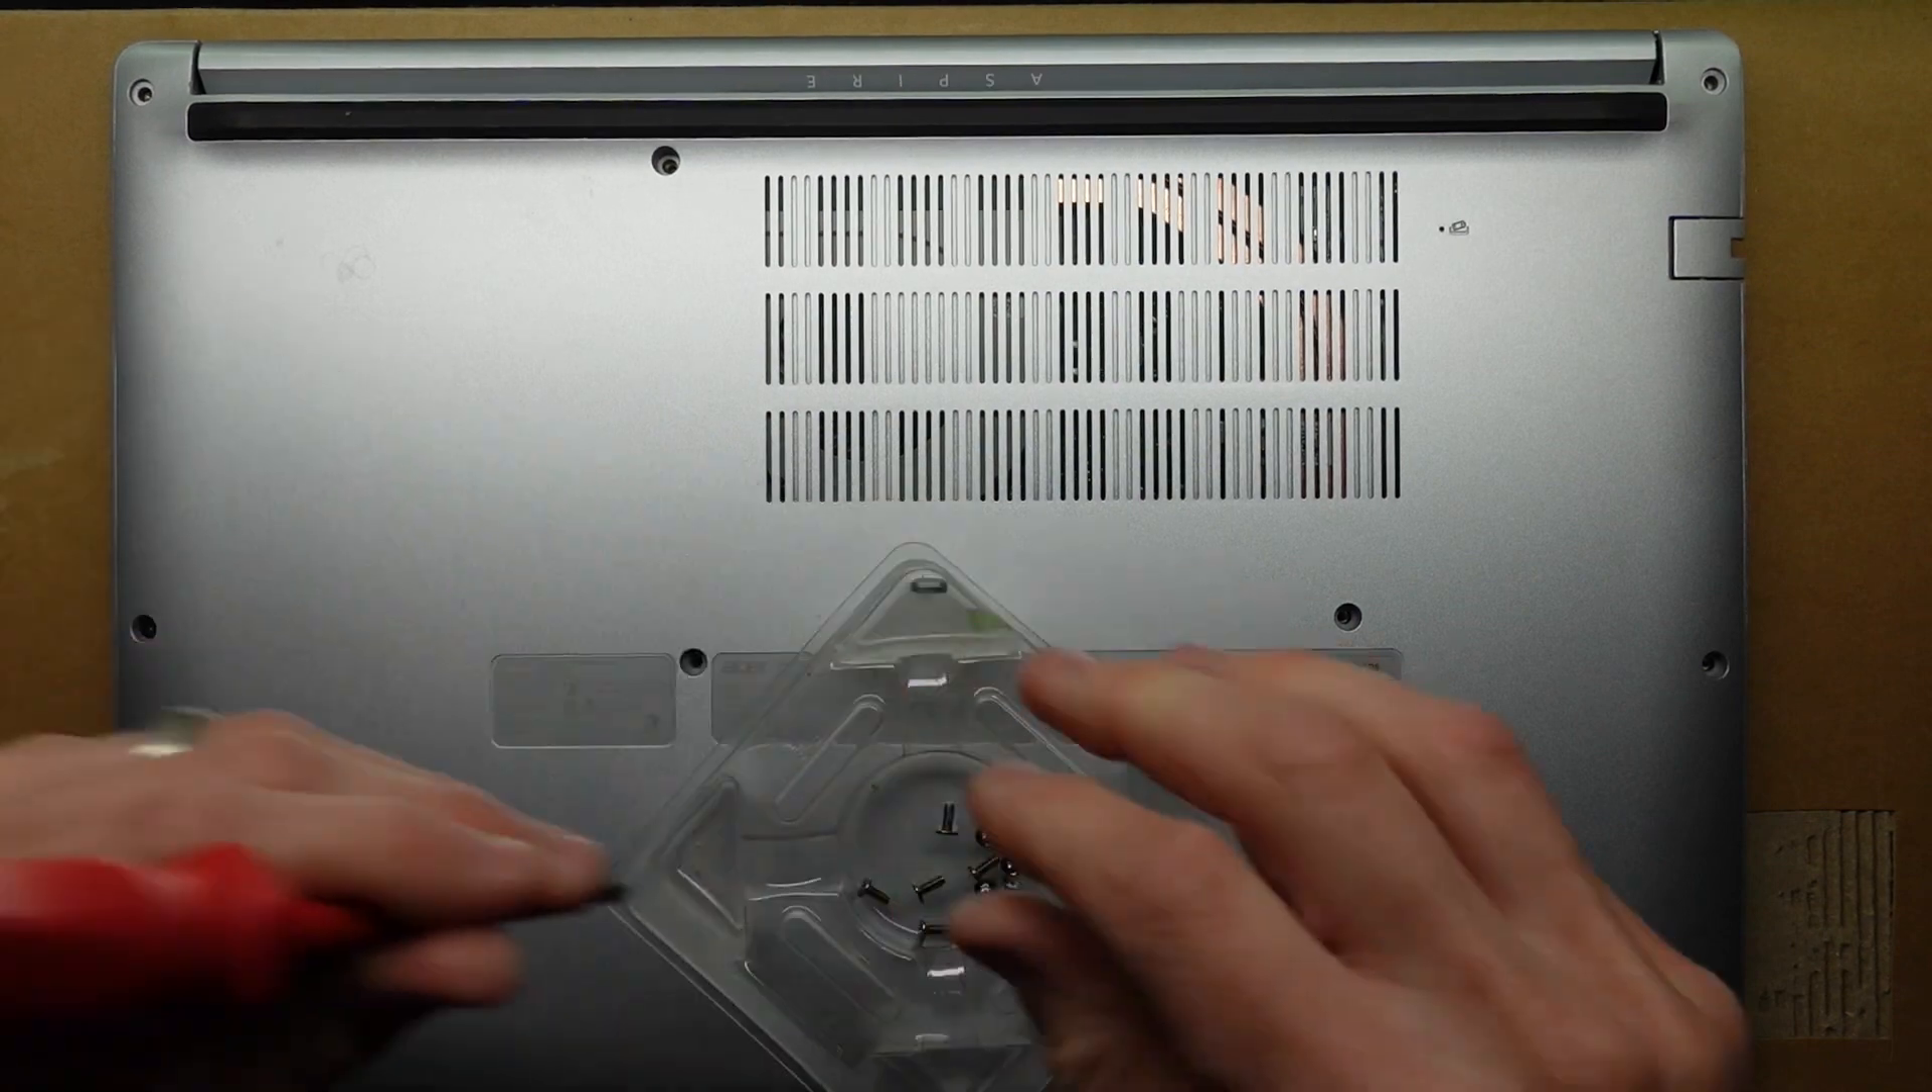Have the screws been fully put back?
No.